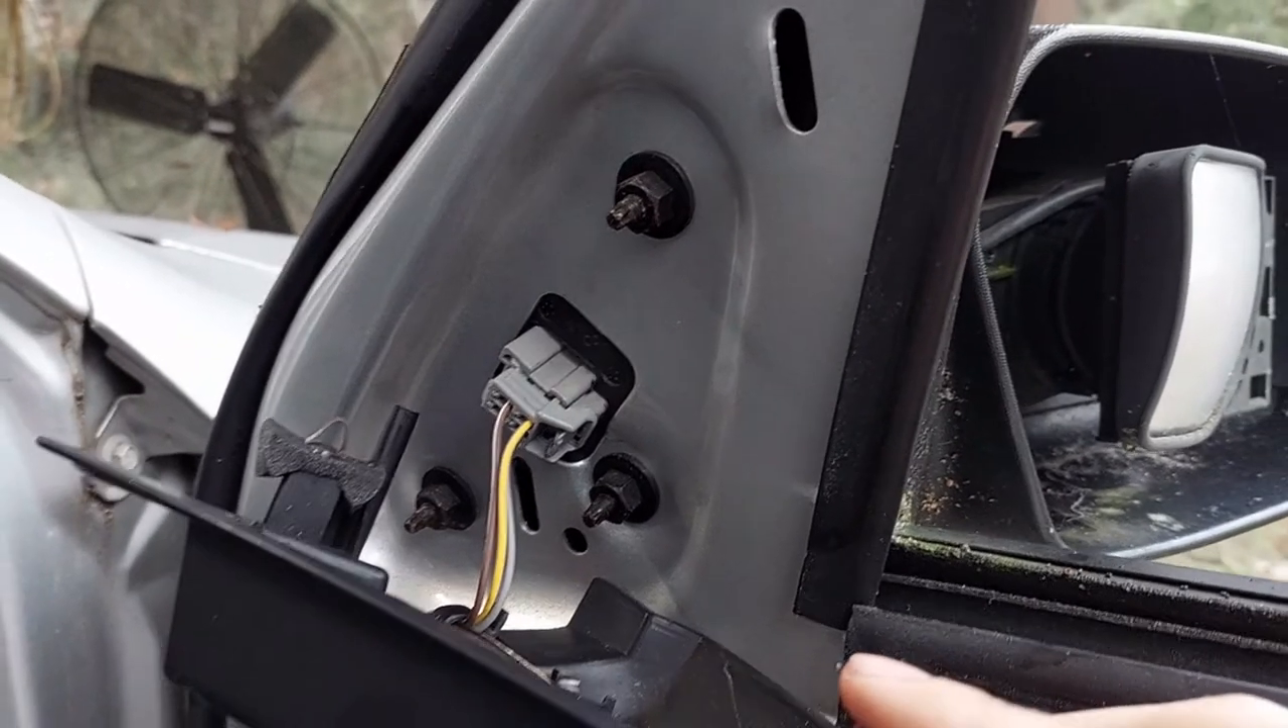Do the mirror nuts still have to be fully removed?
Yes.